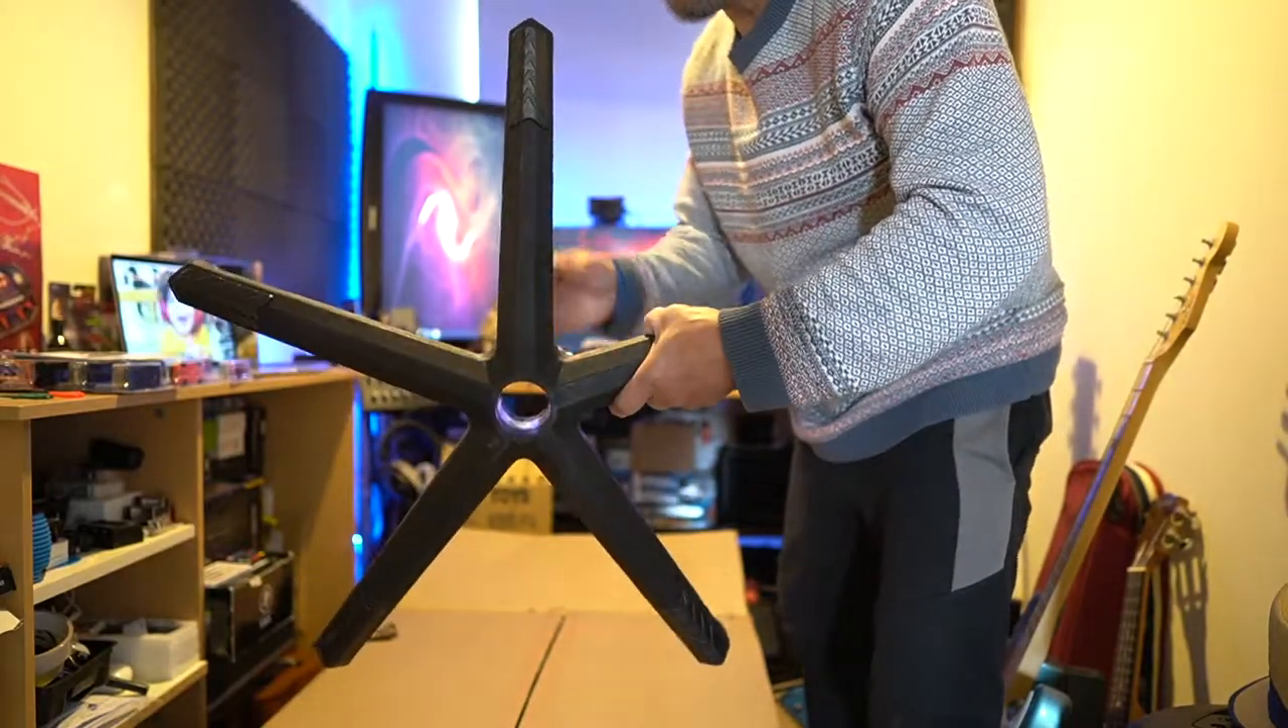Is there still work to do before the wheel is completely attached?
Yes.